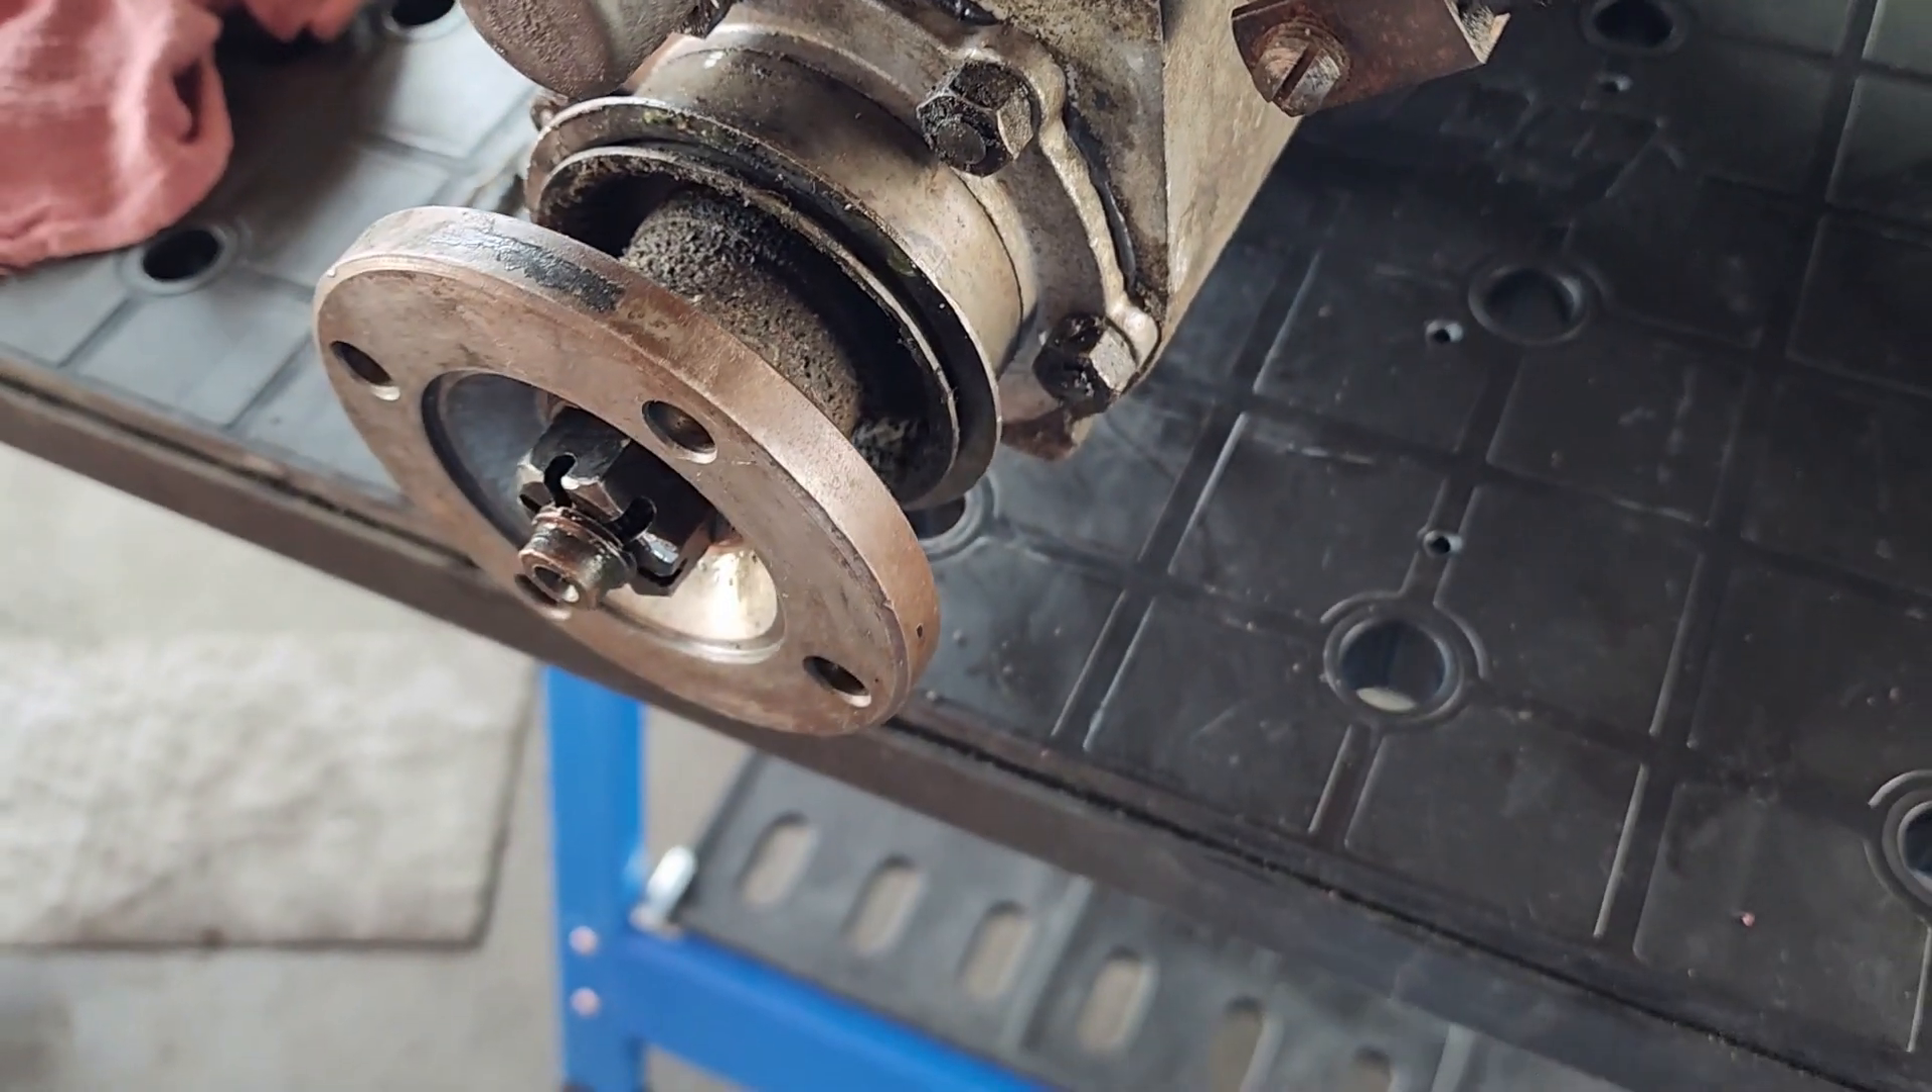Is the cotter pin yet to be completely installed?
Yes.